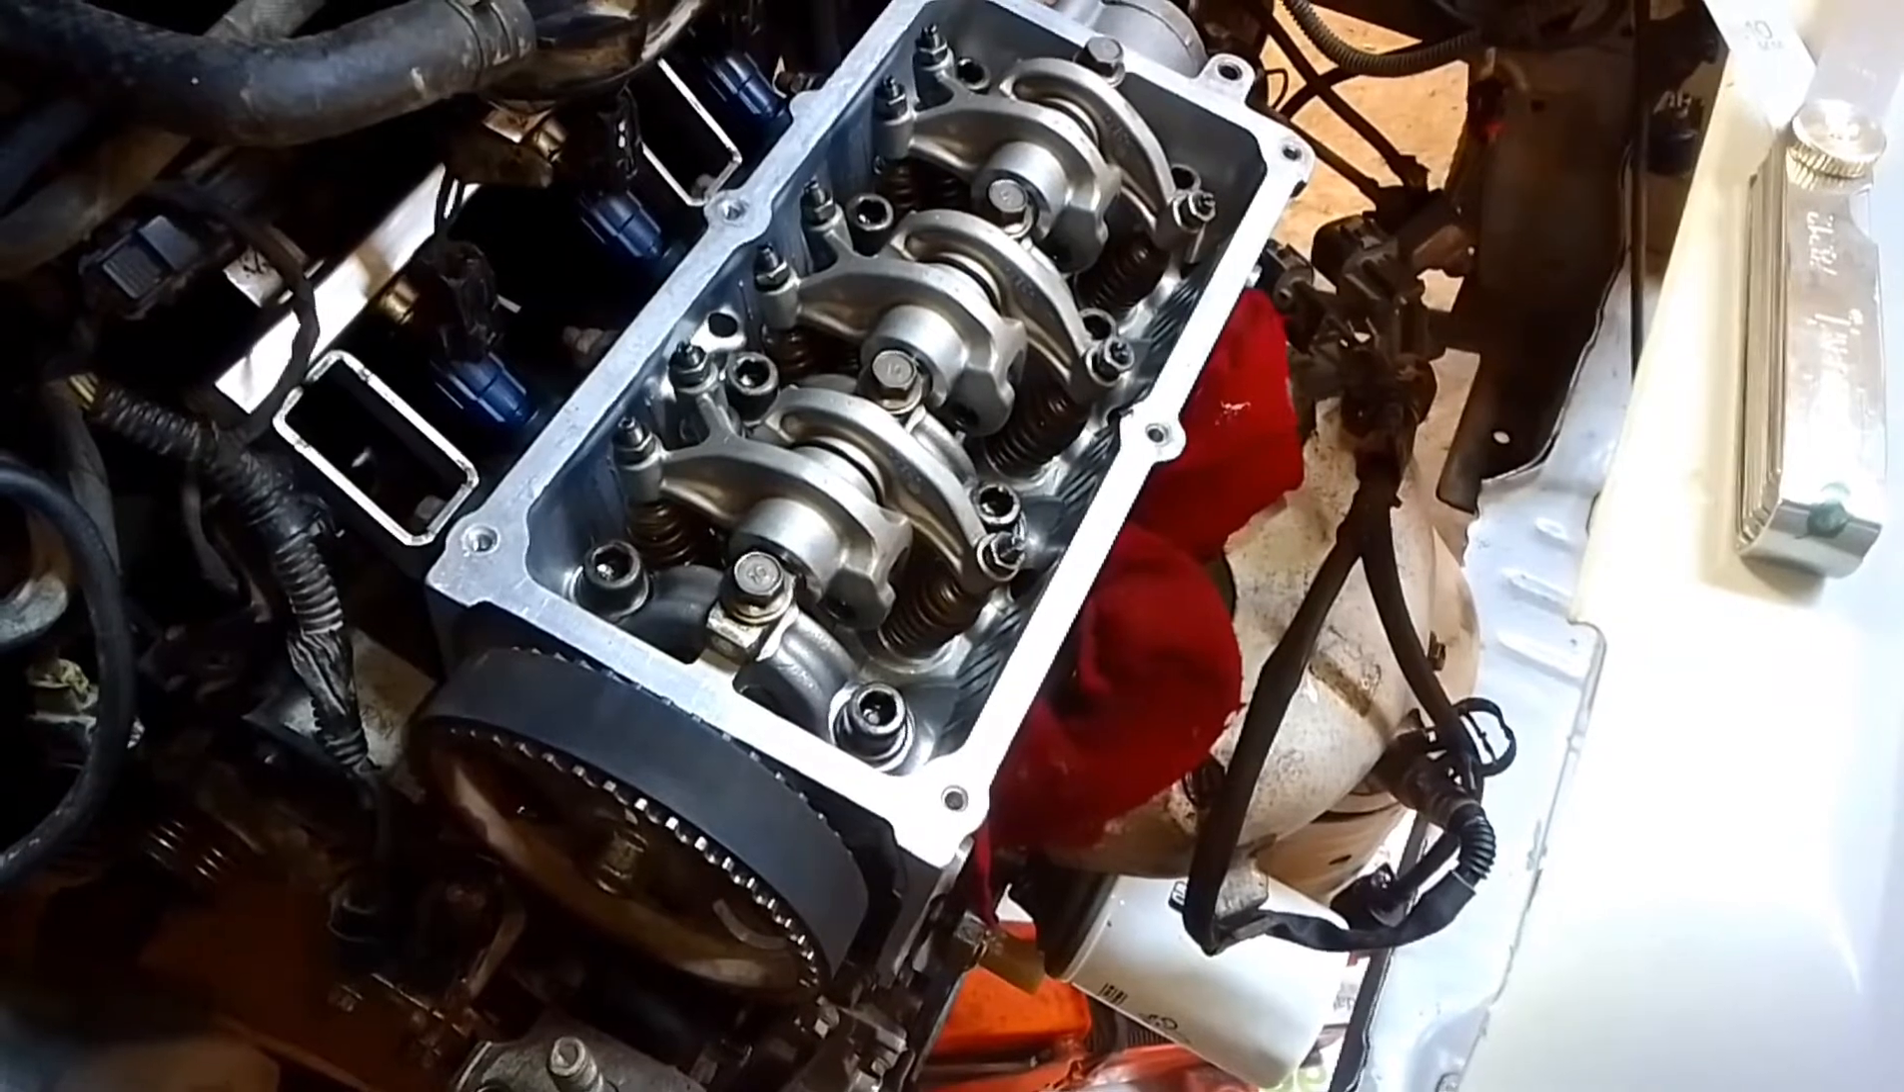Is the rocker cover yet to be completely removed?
No.